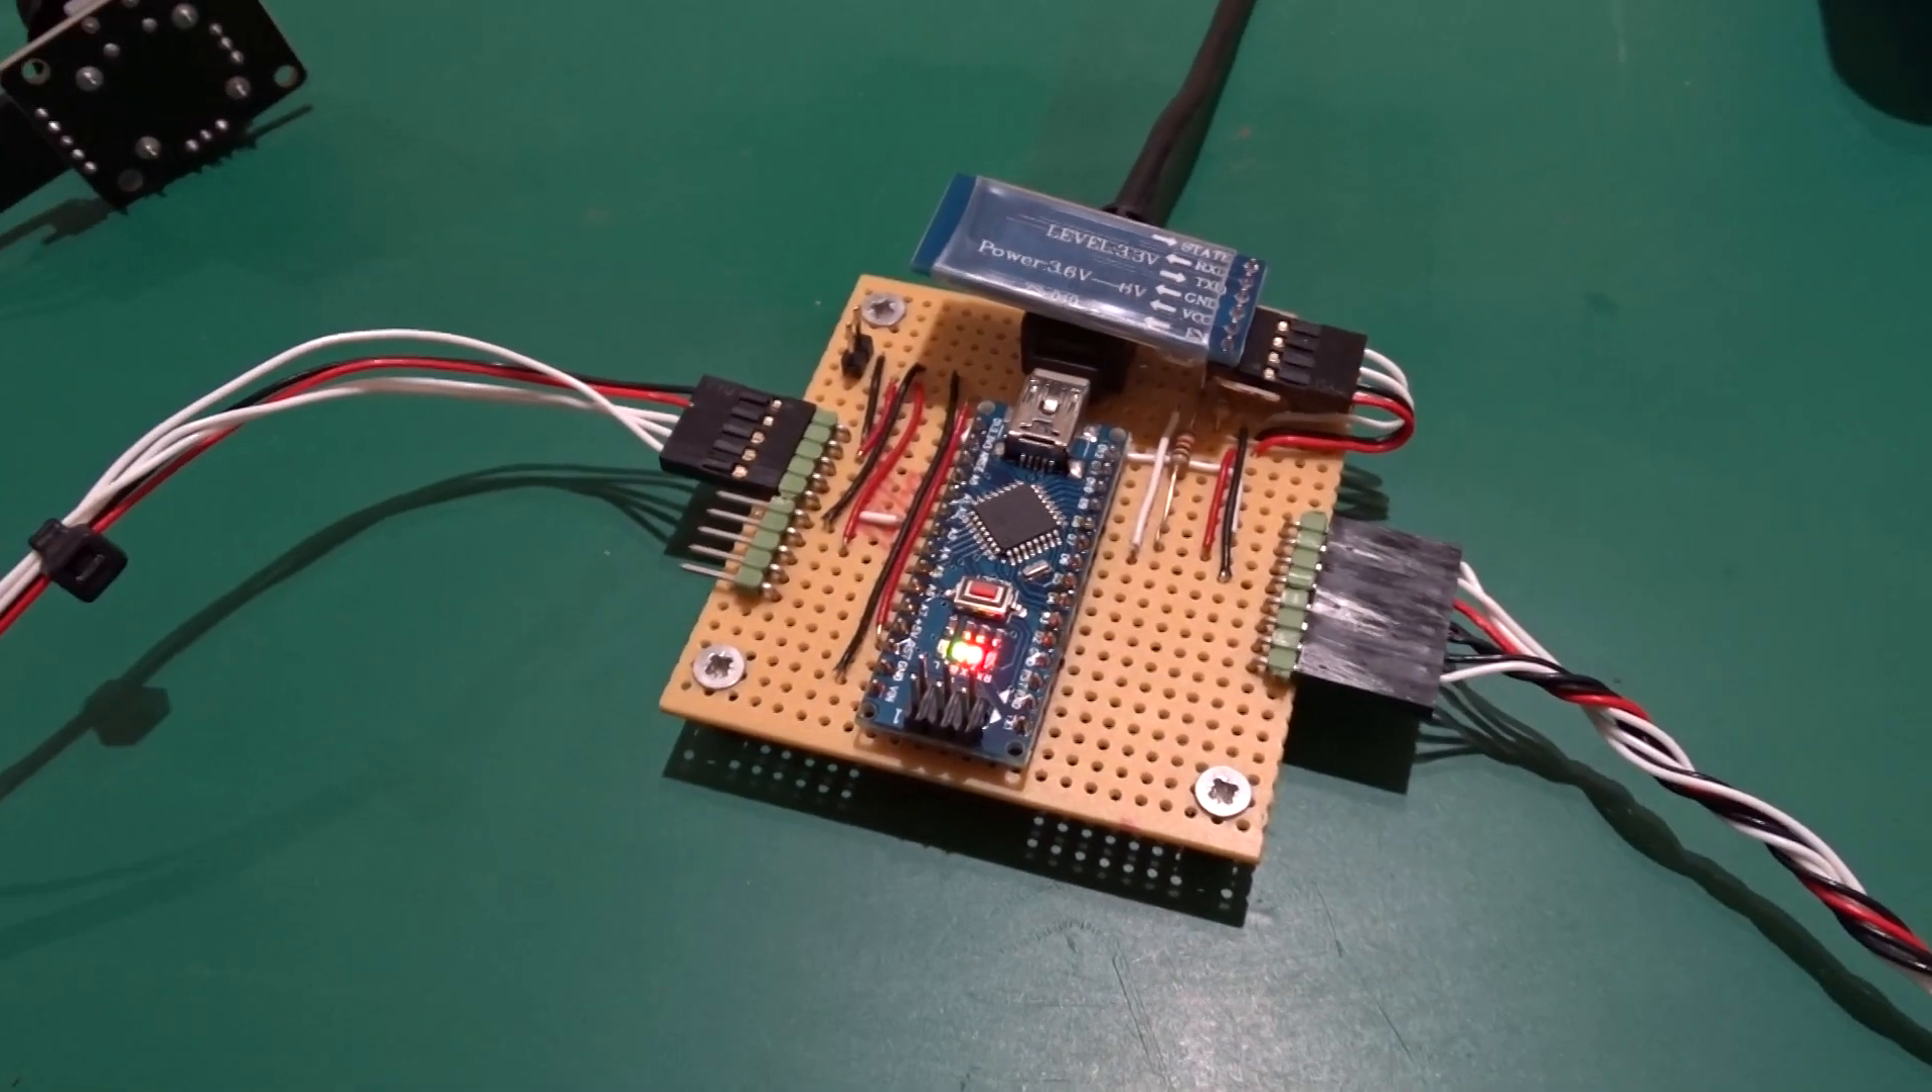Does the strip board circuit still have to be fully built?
No.